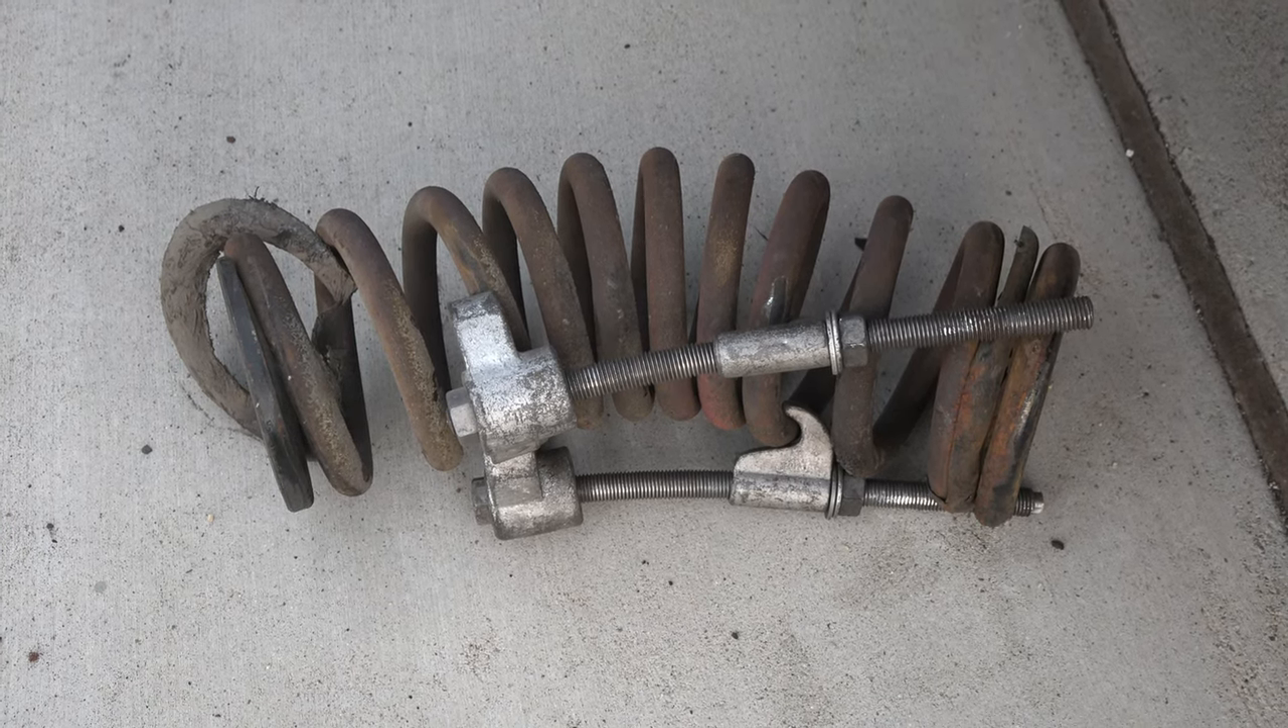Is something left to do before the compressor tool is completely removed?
Yes.